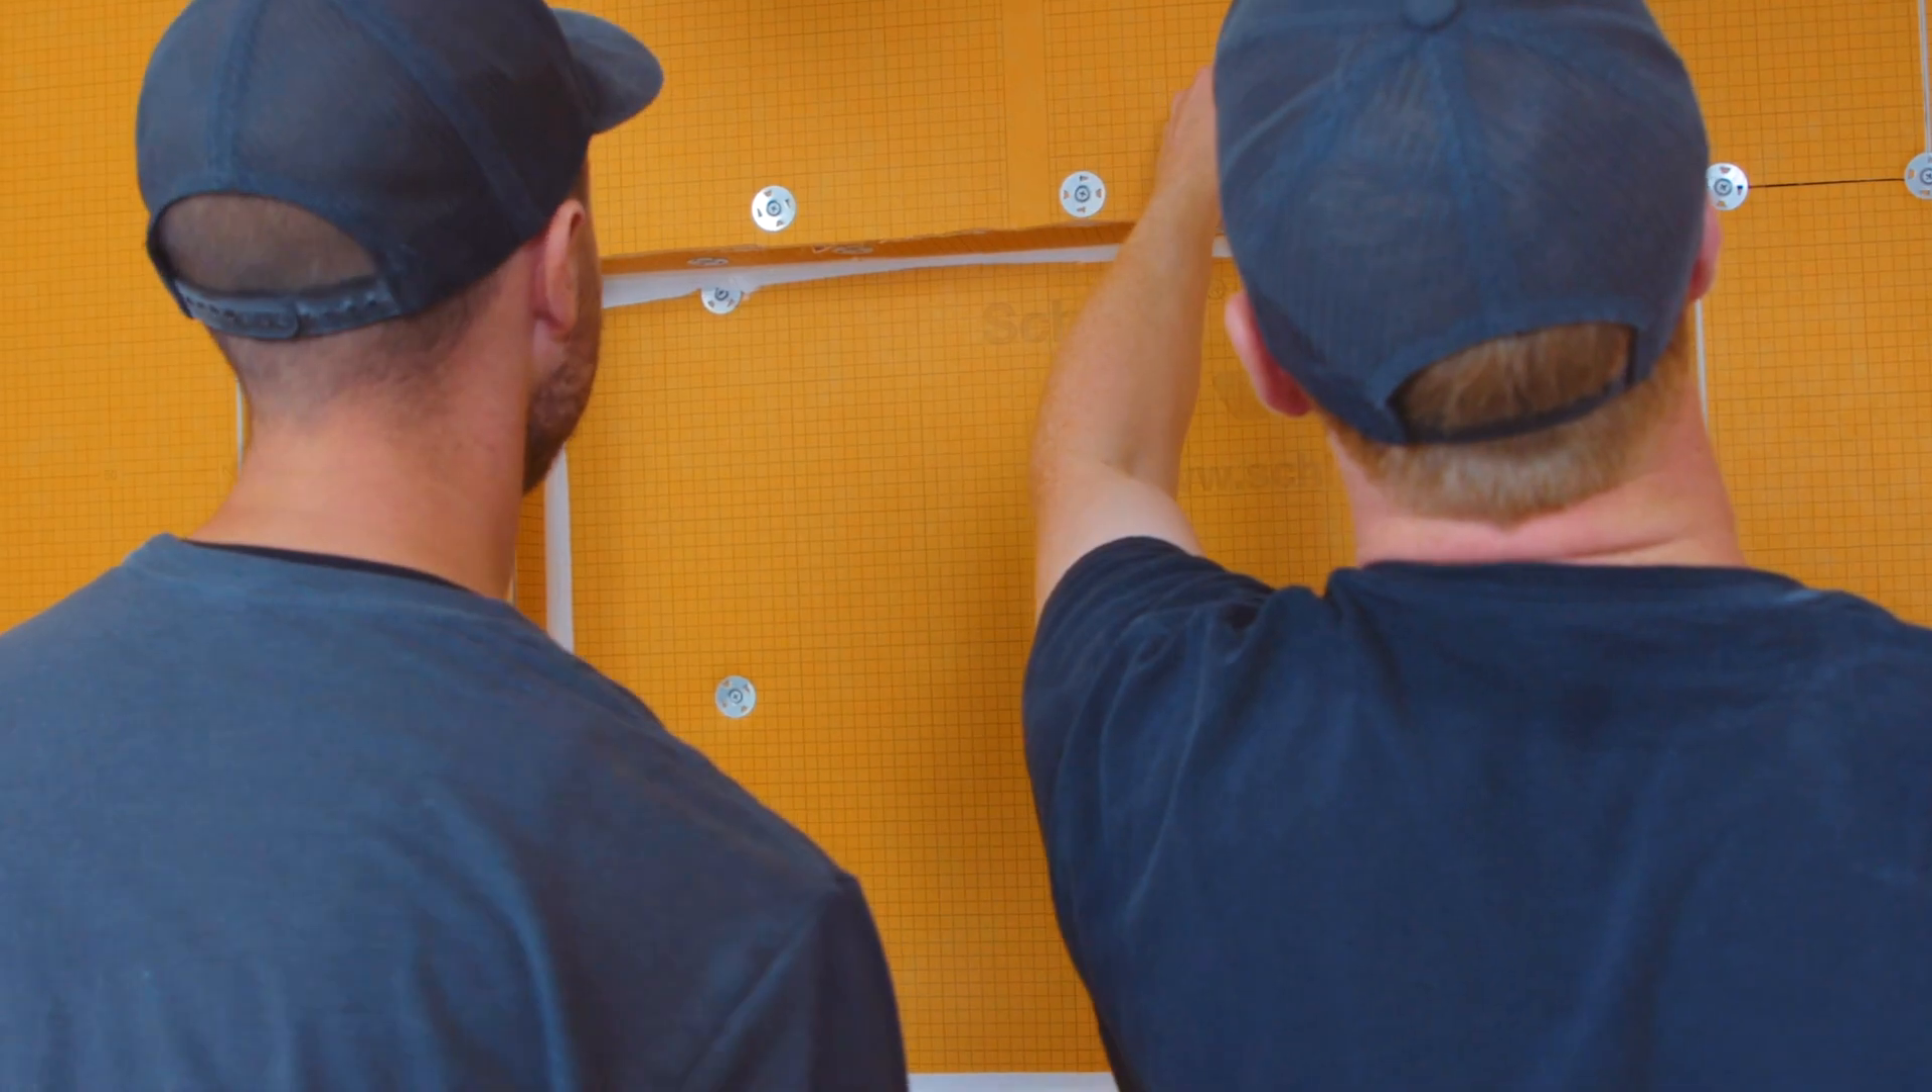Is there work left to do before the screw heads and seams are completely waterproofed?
Yes.